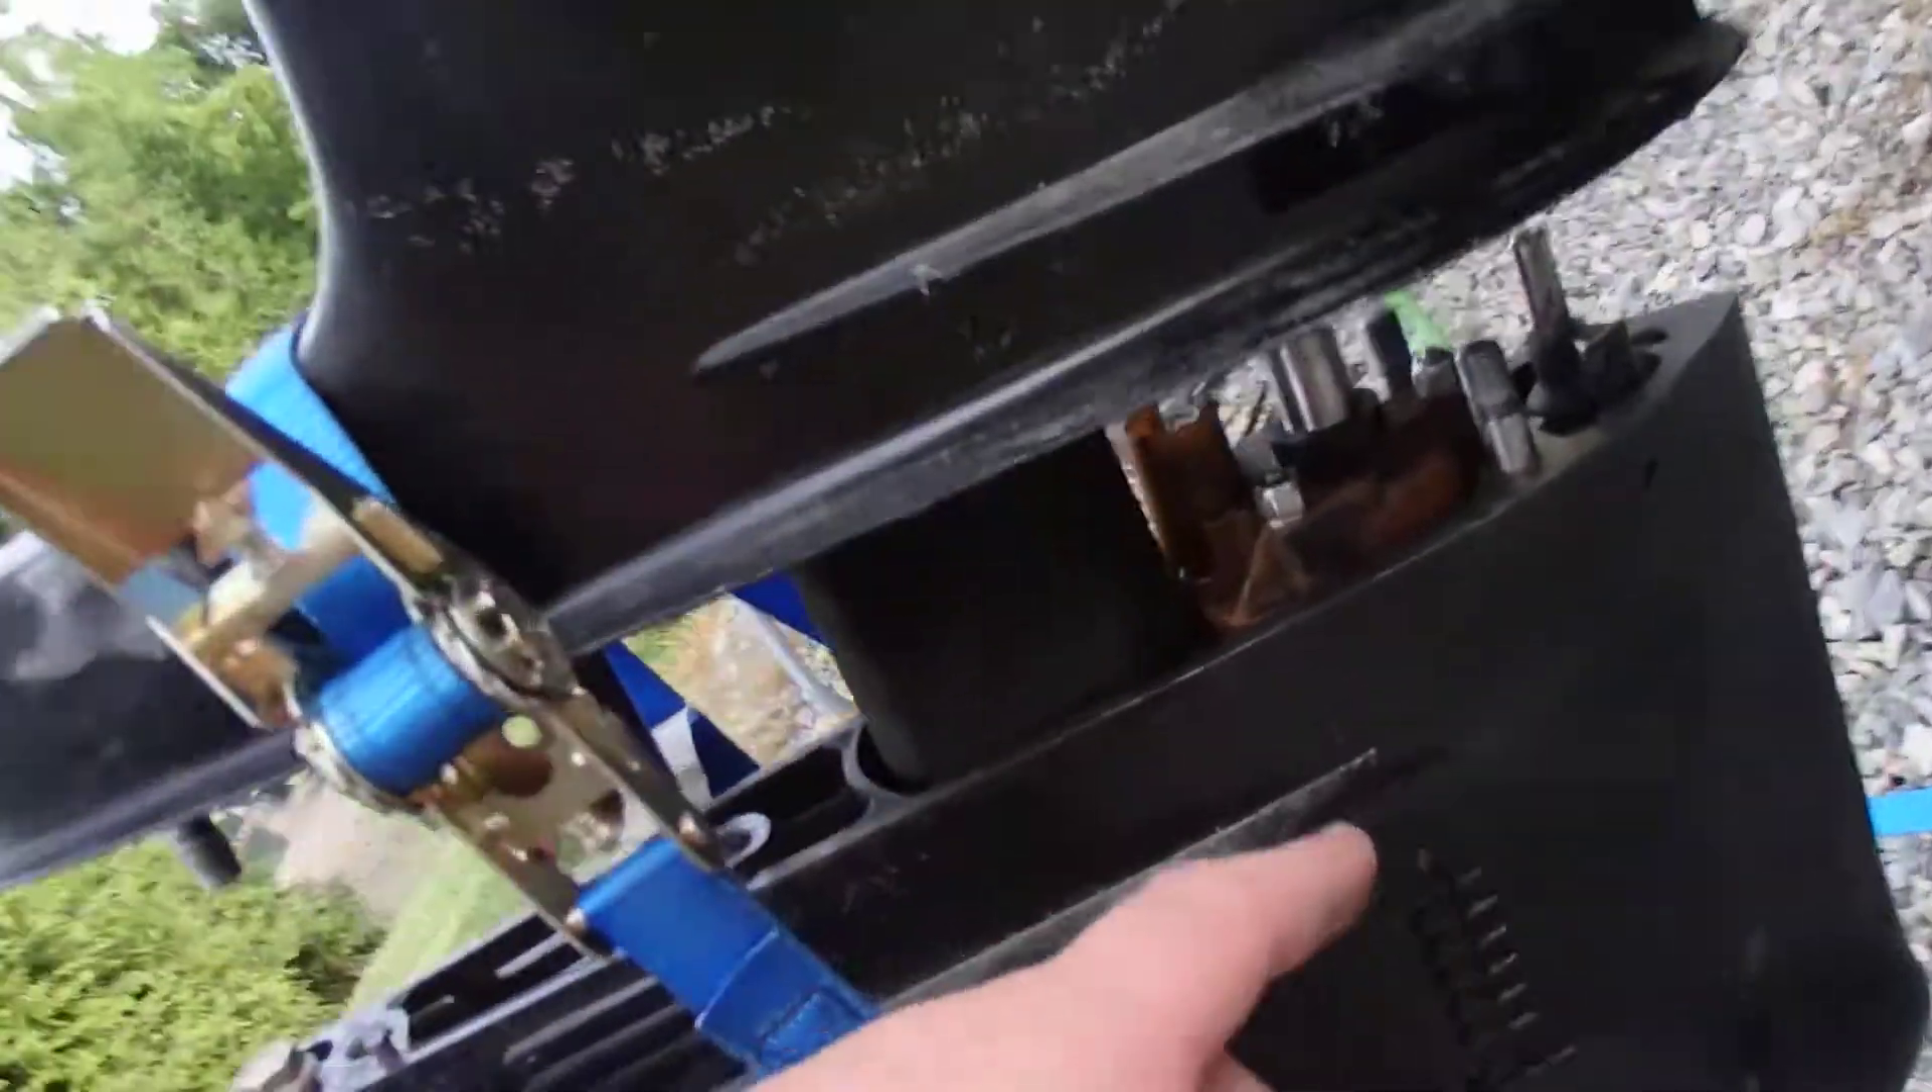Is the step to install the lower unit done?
No.